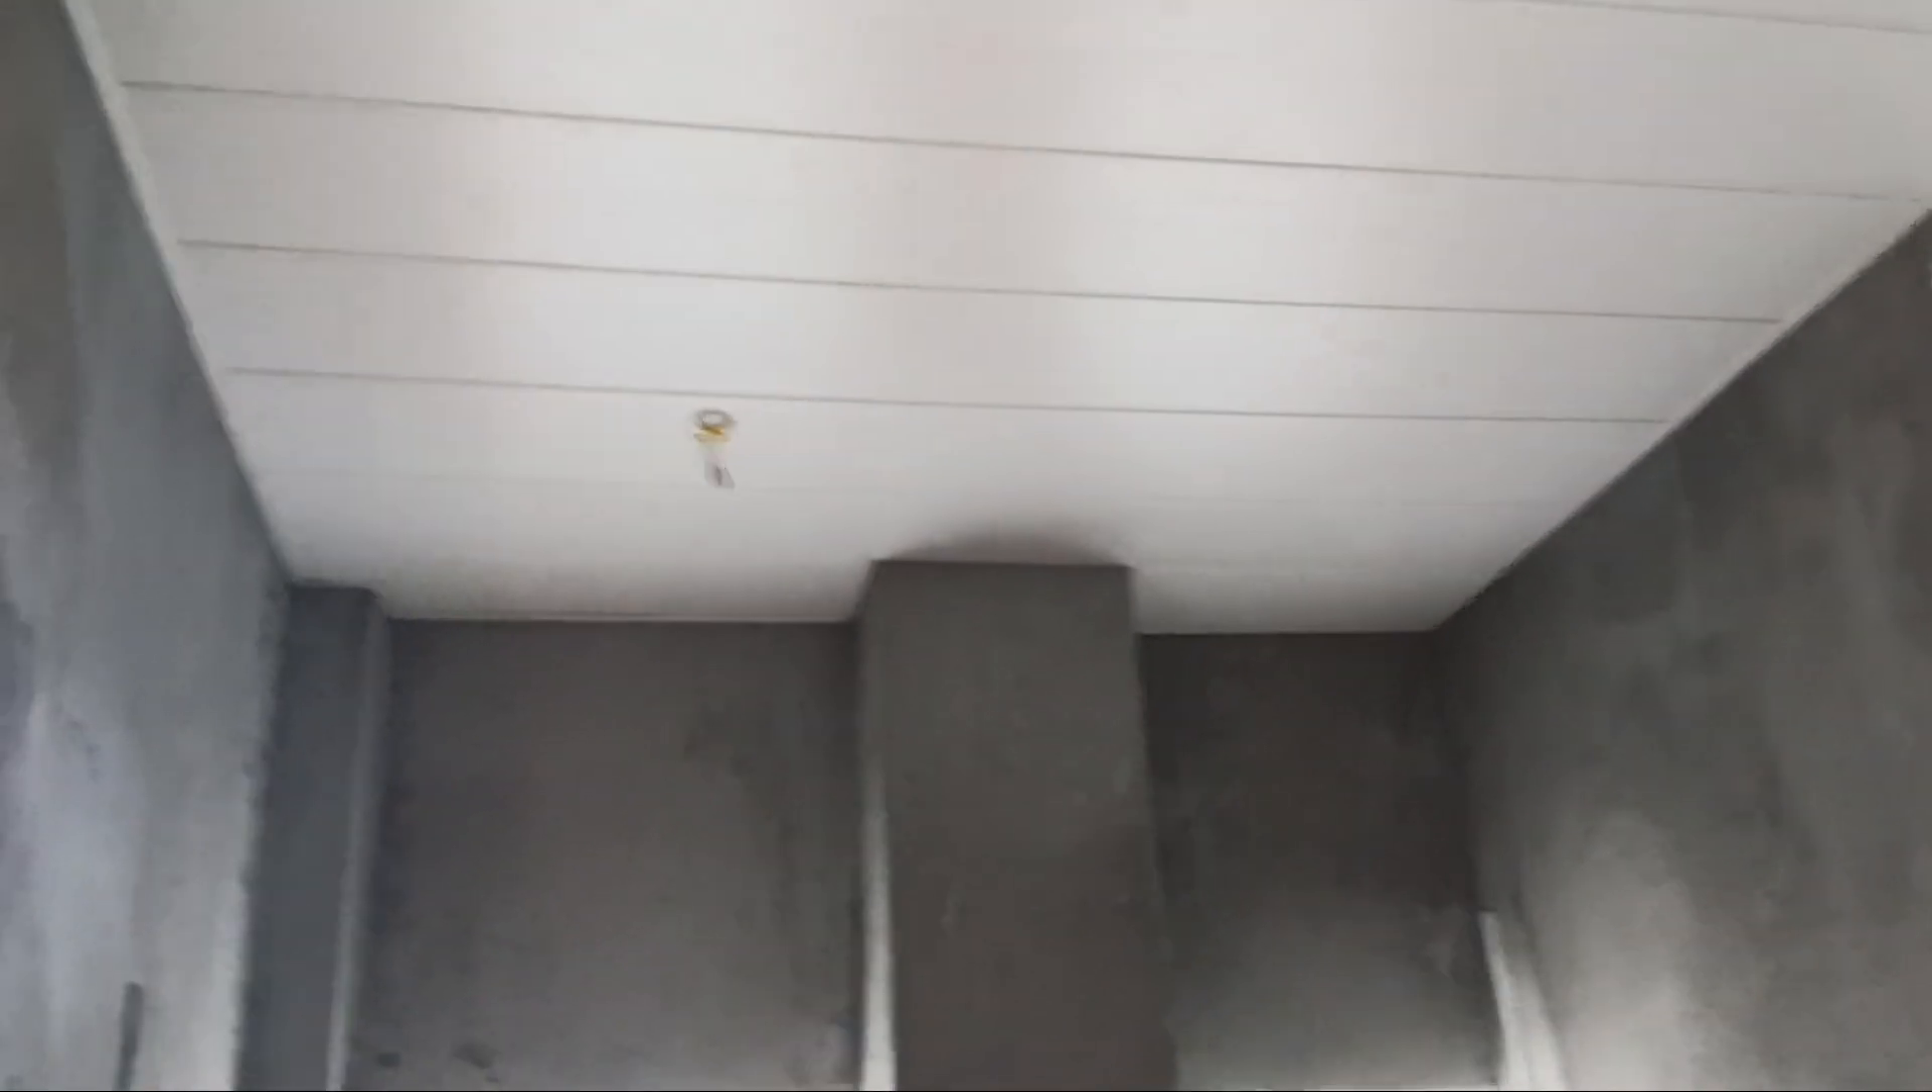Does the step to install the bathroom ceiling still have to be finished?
No.